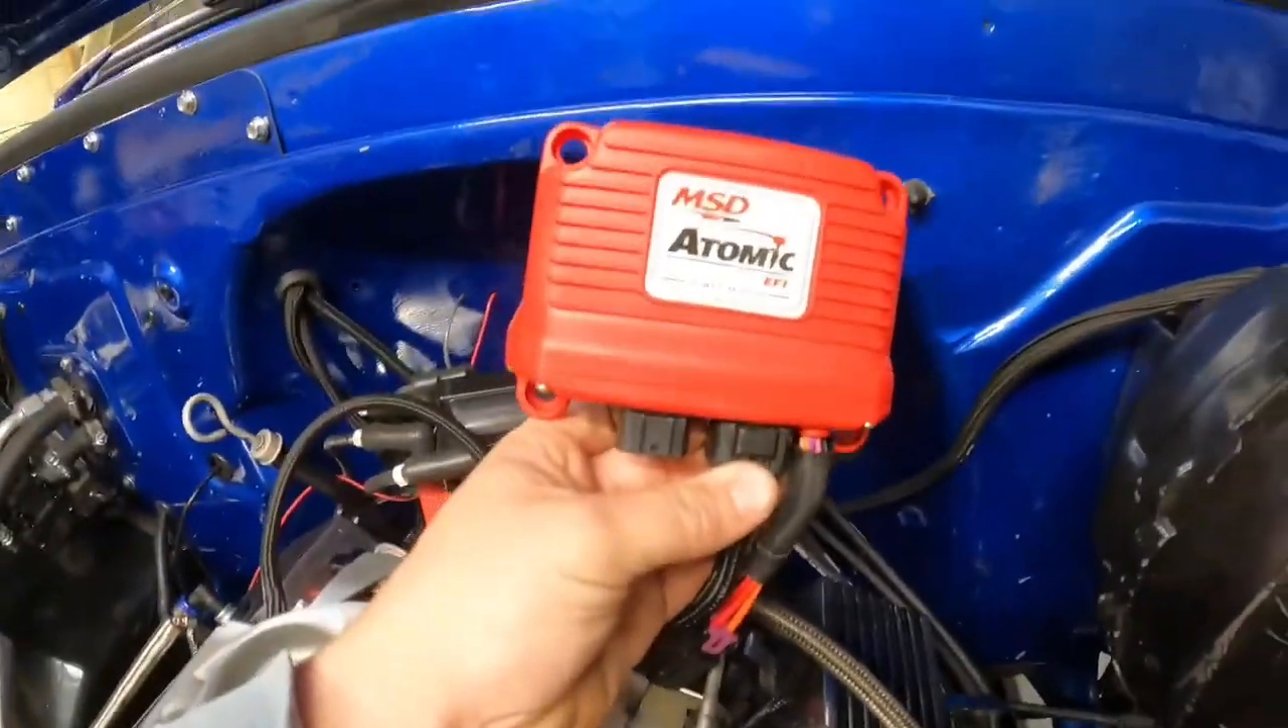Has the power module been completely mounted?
No.